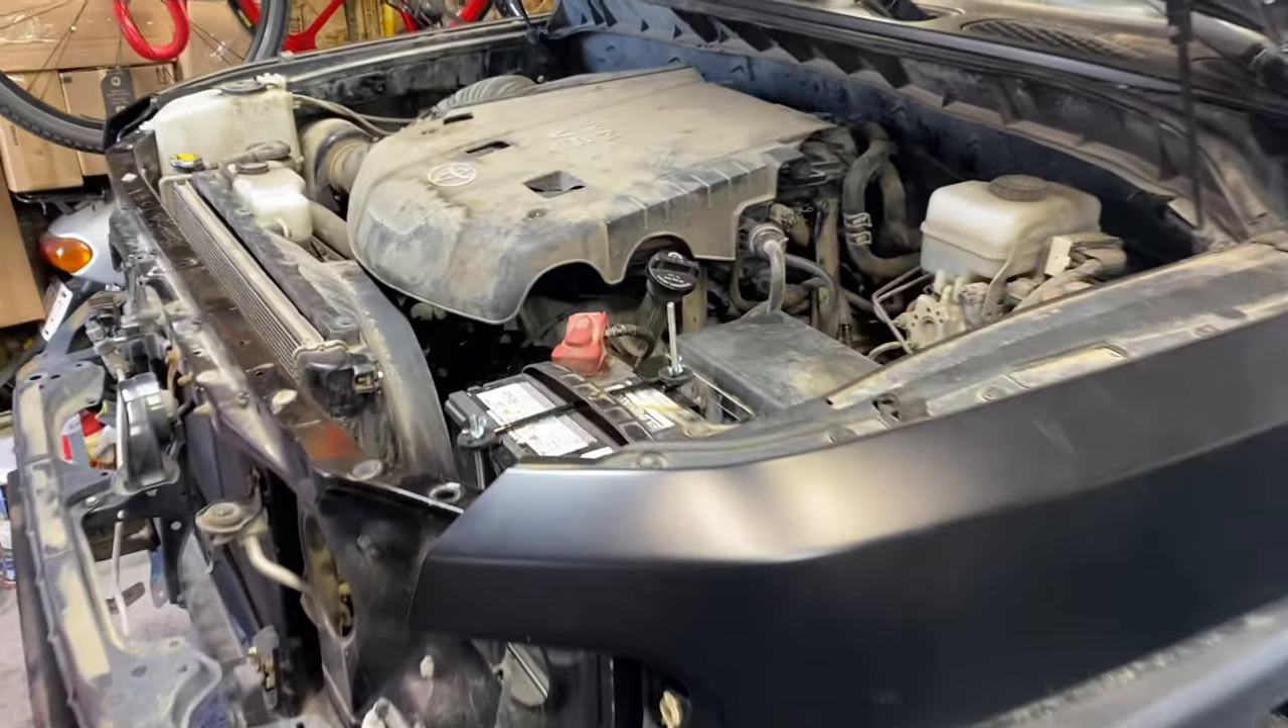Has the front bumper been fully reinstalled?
No.